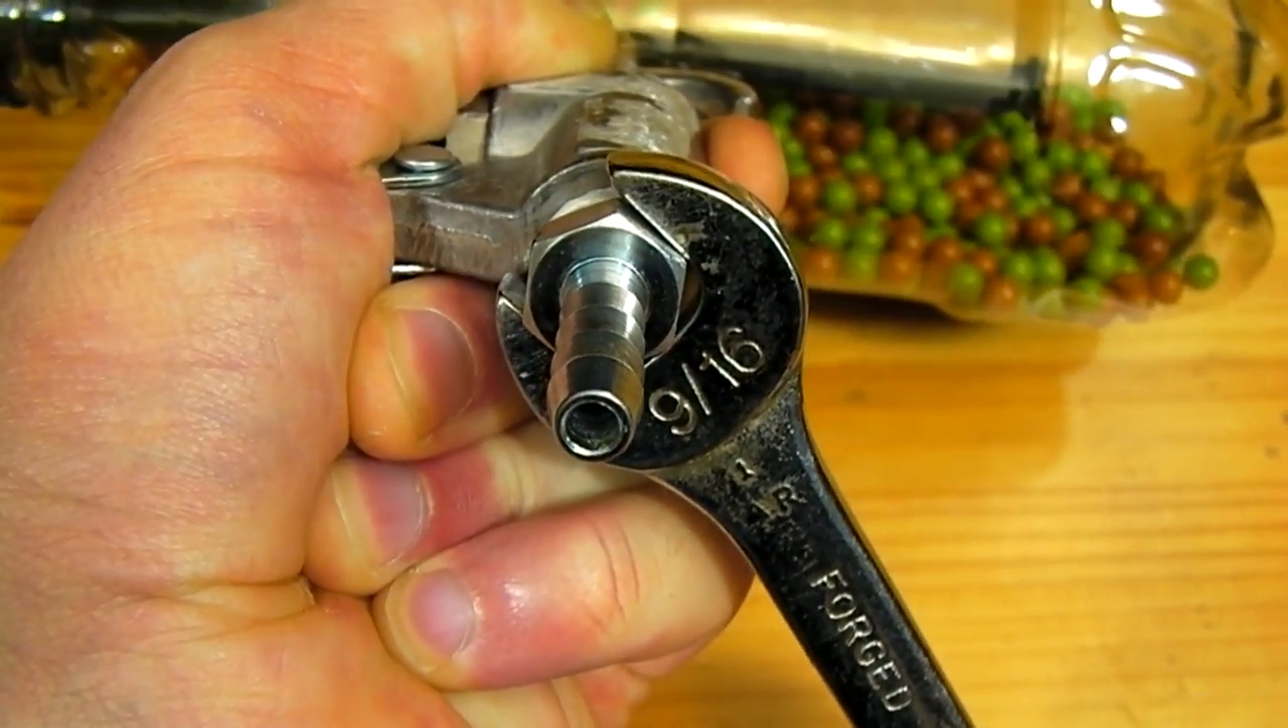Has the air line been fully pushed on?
No.